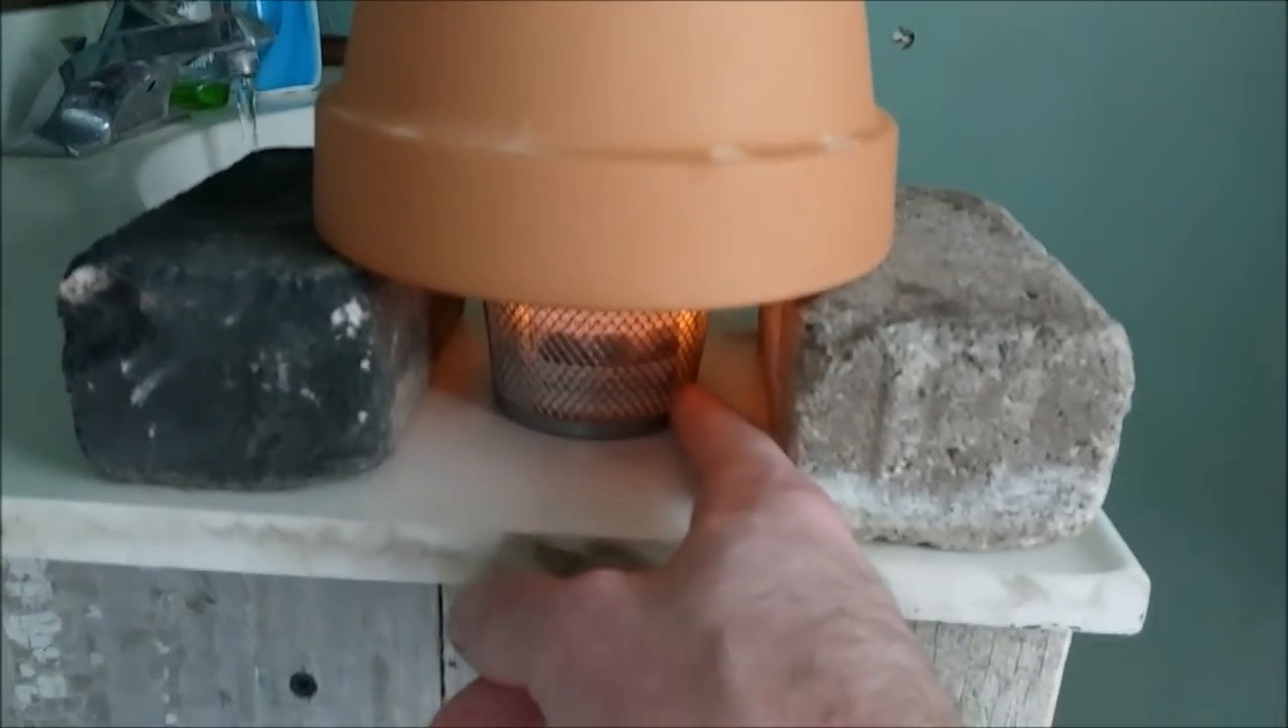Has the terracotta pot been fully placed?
Yes.